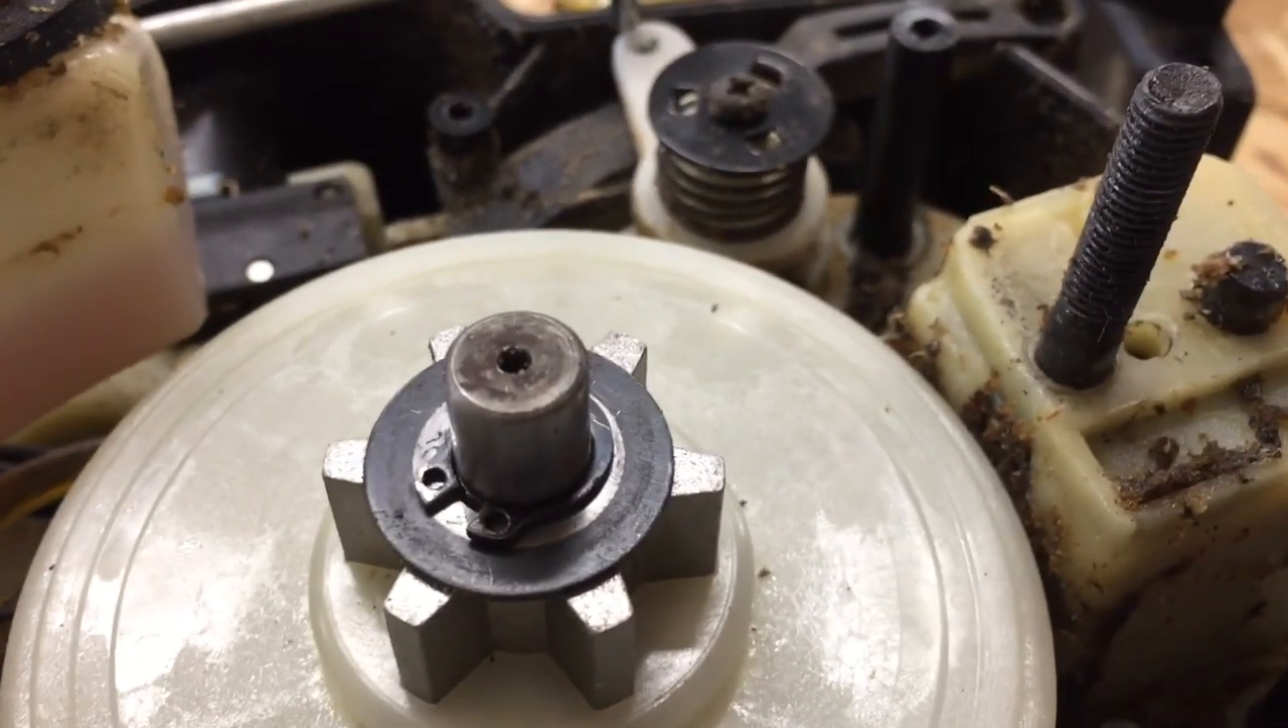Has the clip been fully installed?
Yes.